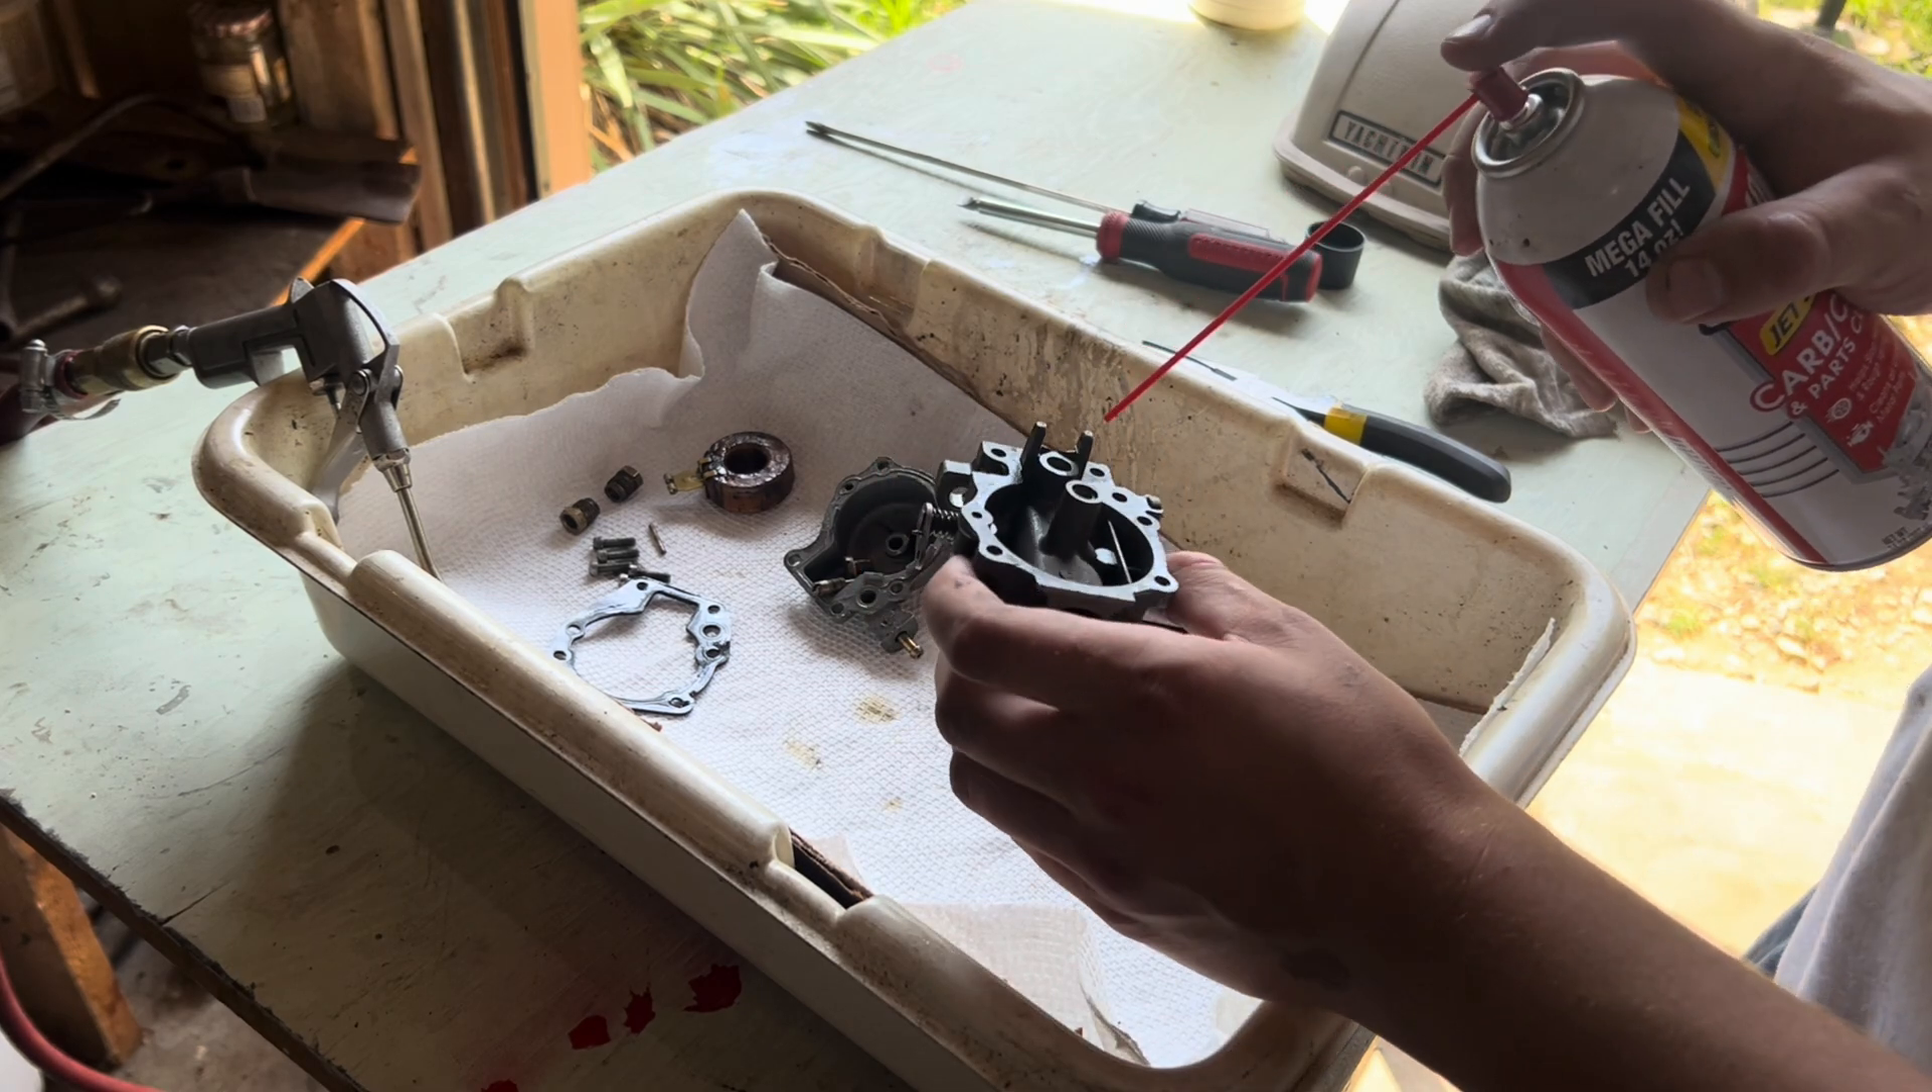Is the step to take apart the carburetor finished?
Yes.